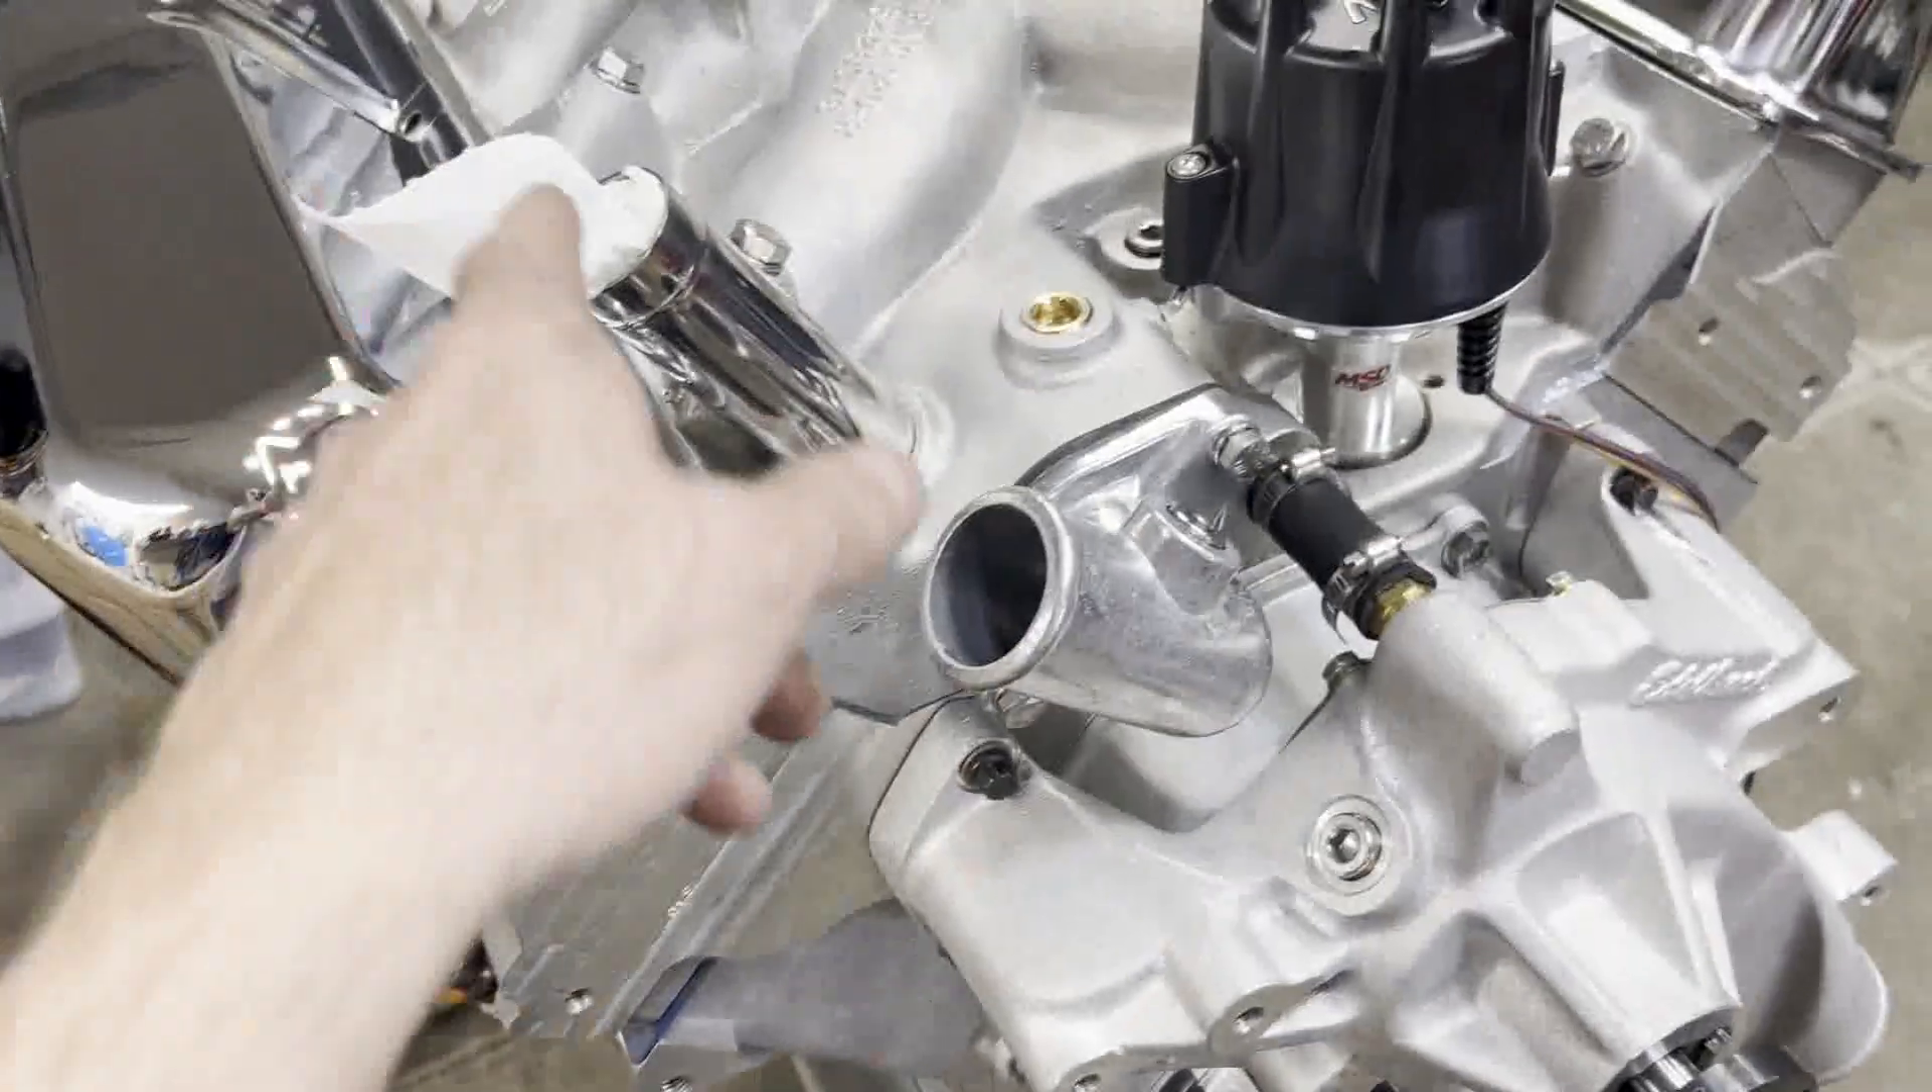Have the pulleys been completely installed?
No.